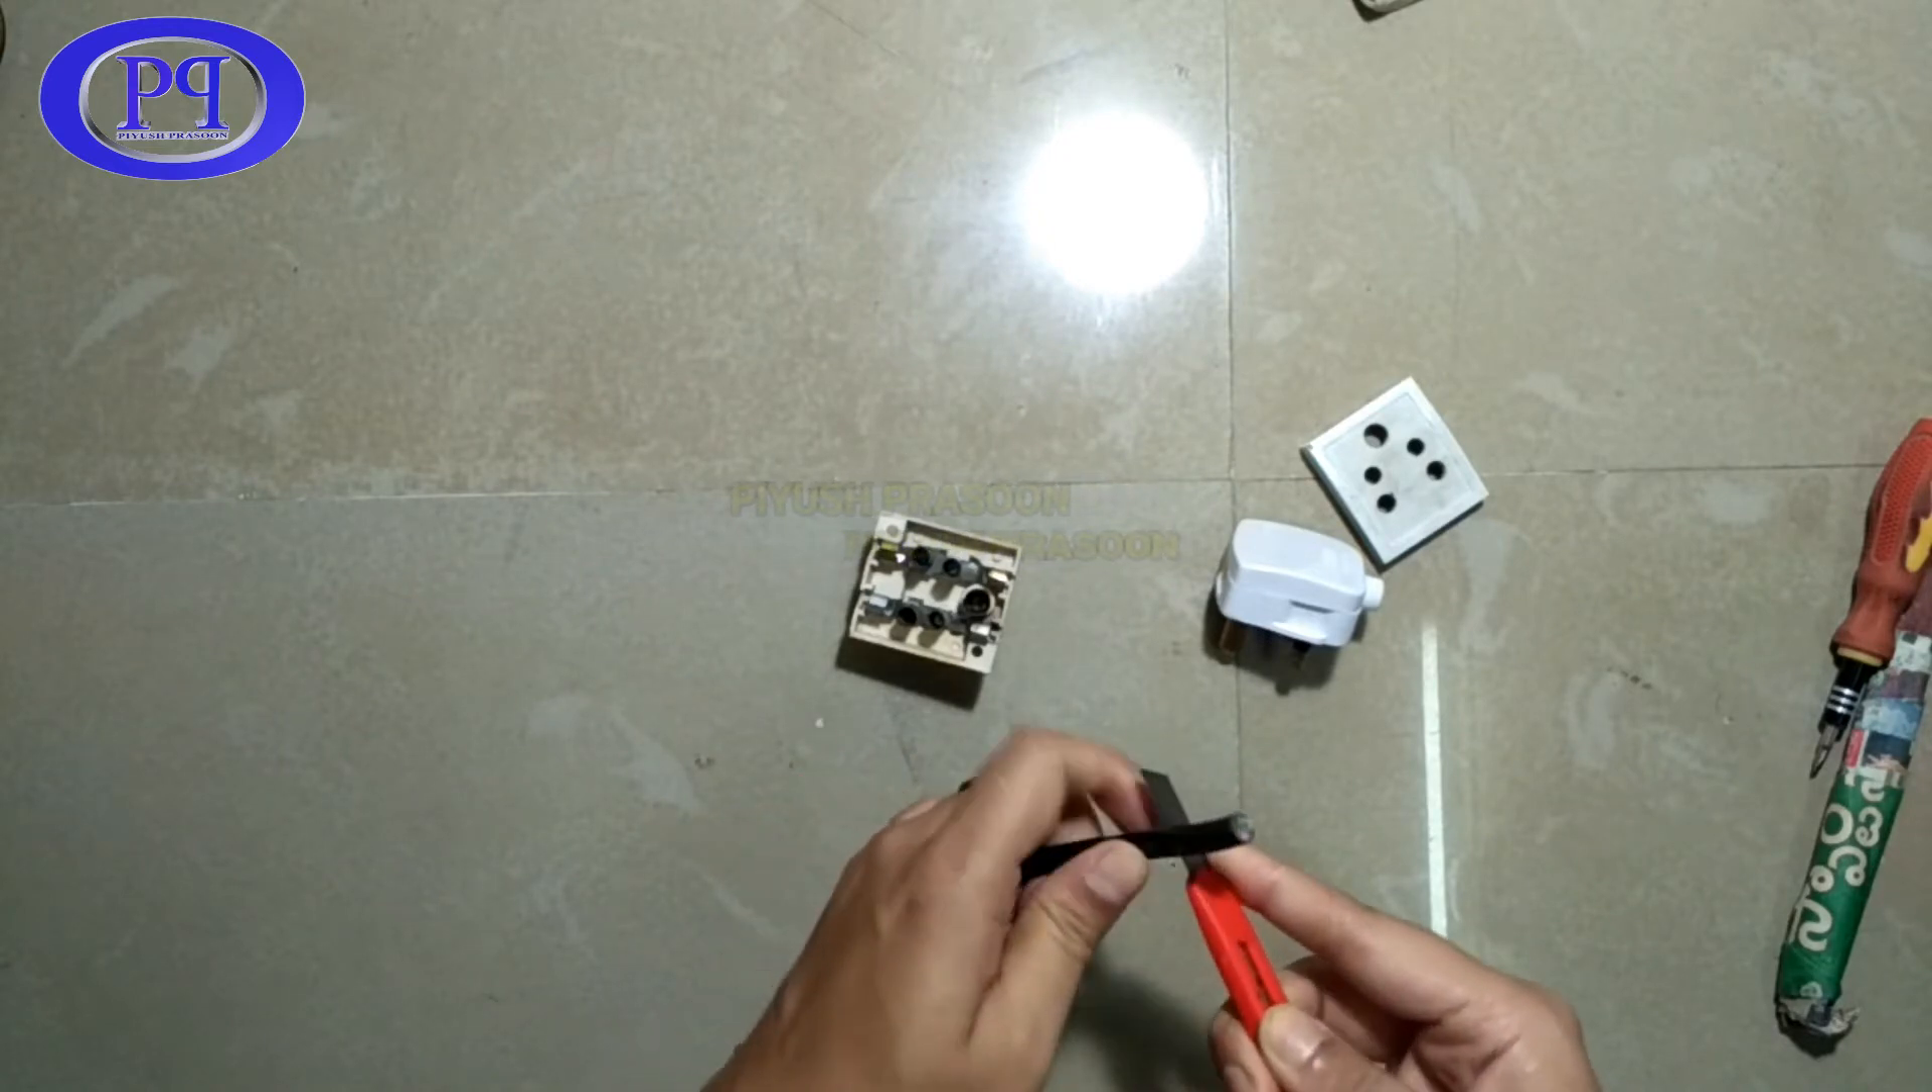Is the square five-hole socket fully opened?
Yes.